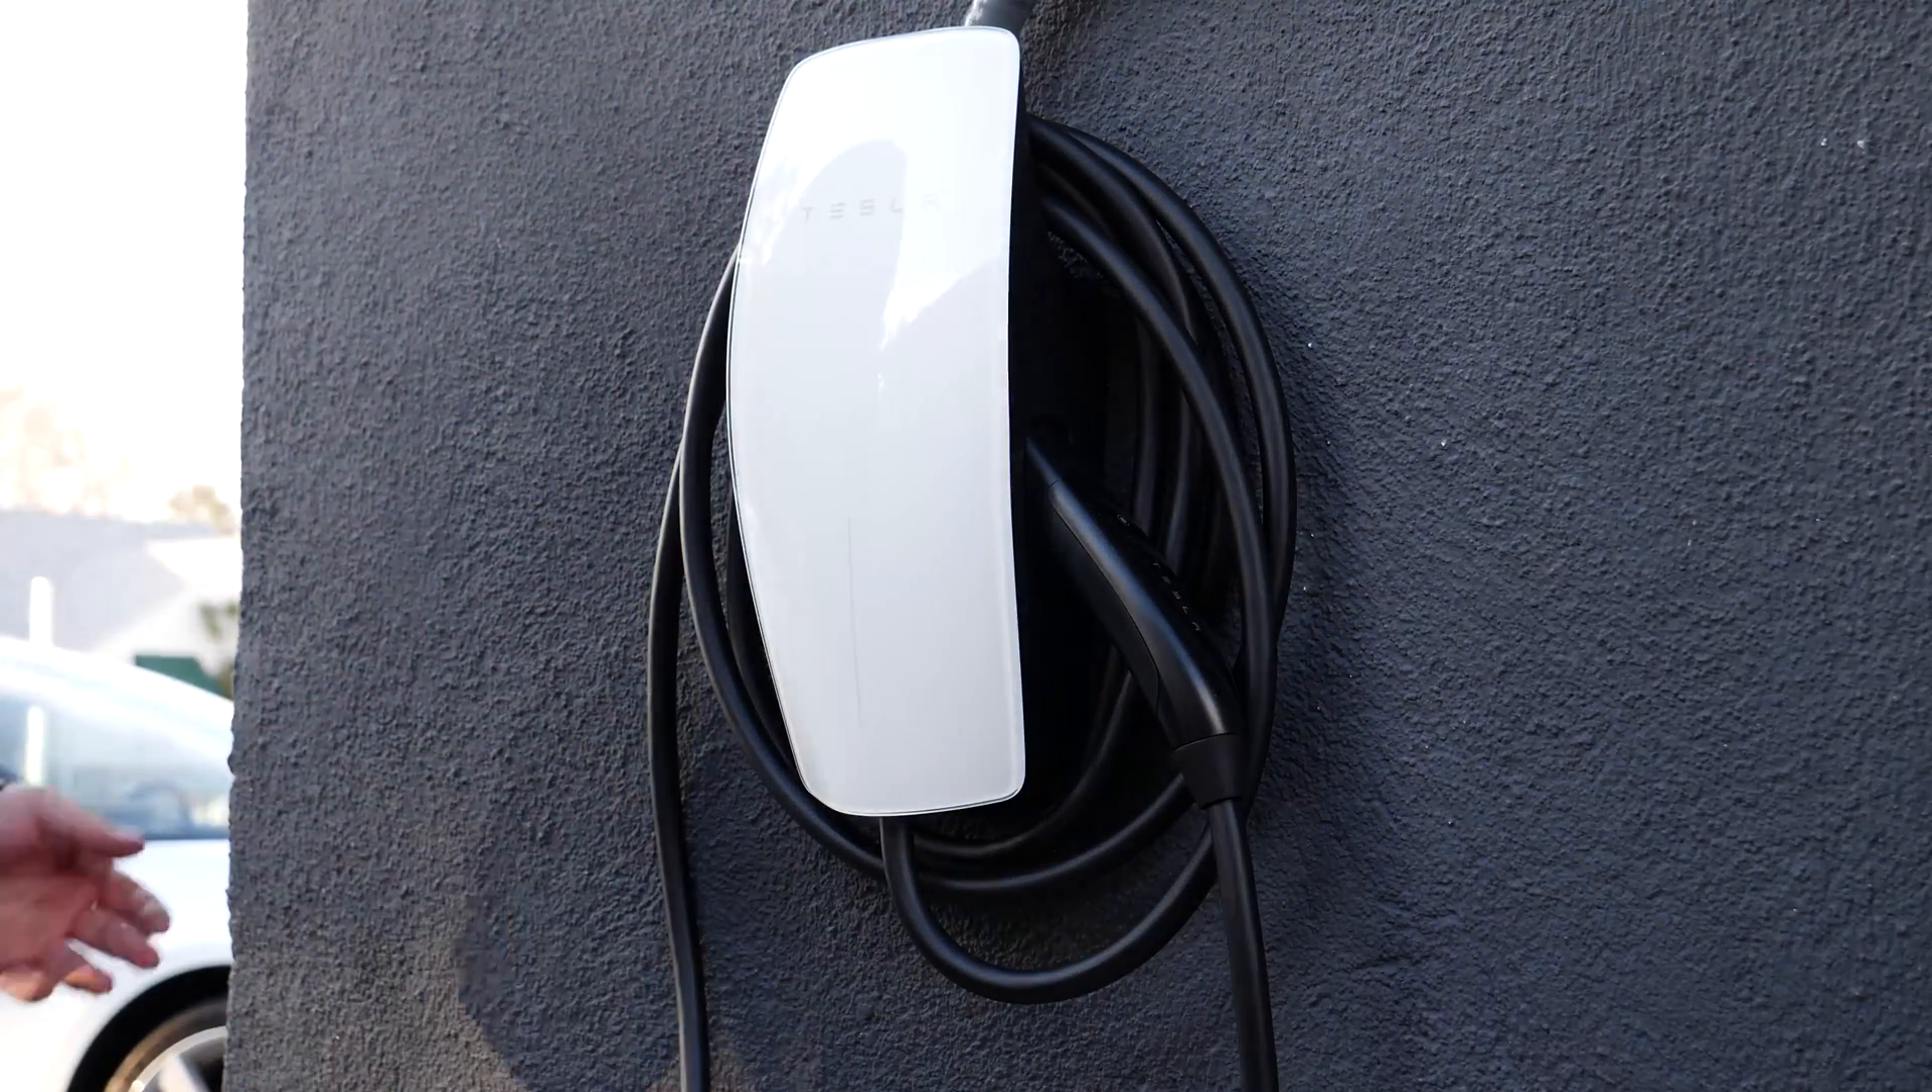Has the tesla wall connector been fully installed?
Yes.